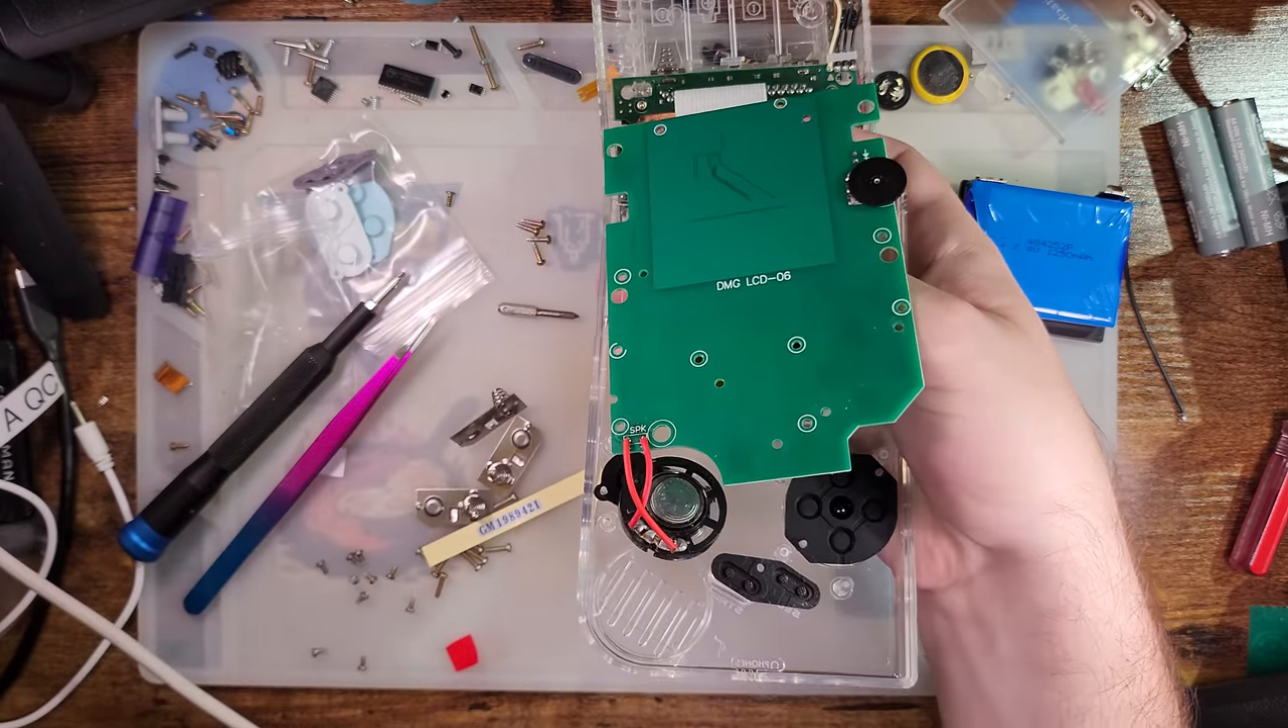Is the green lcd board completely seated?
No.